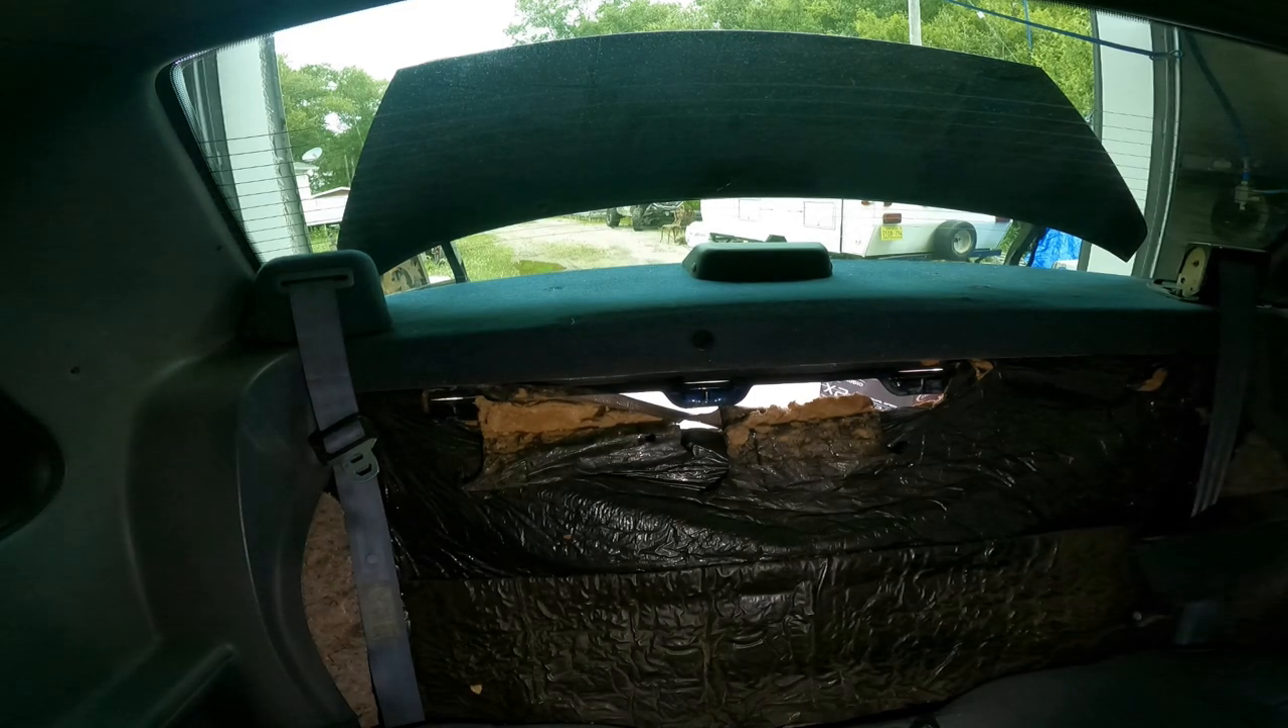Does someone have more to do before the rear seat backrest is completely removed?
No.